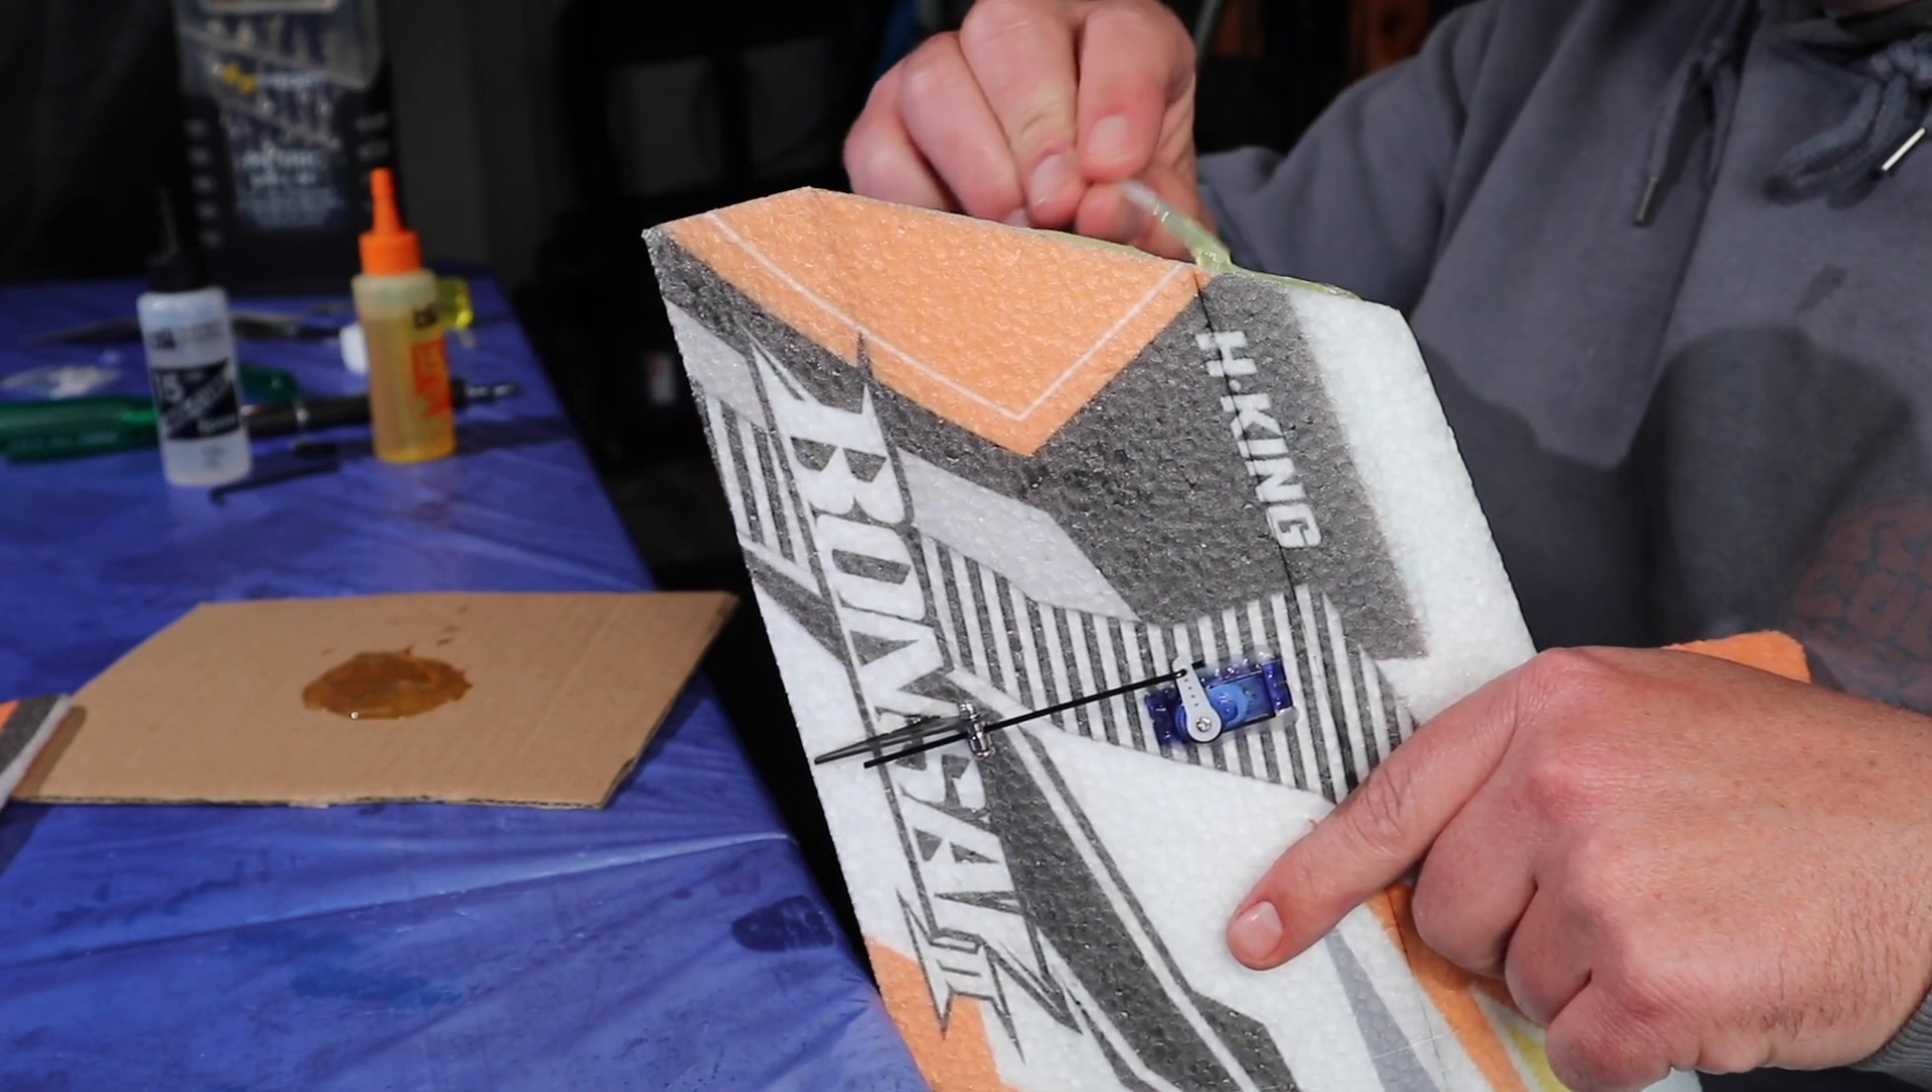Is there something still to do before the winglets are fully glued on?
Yes.